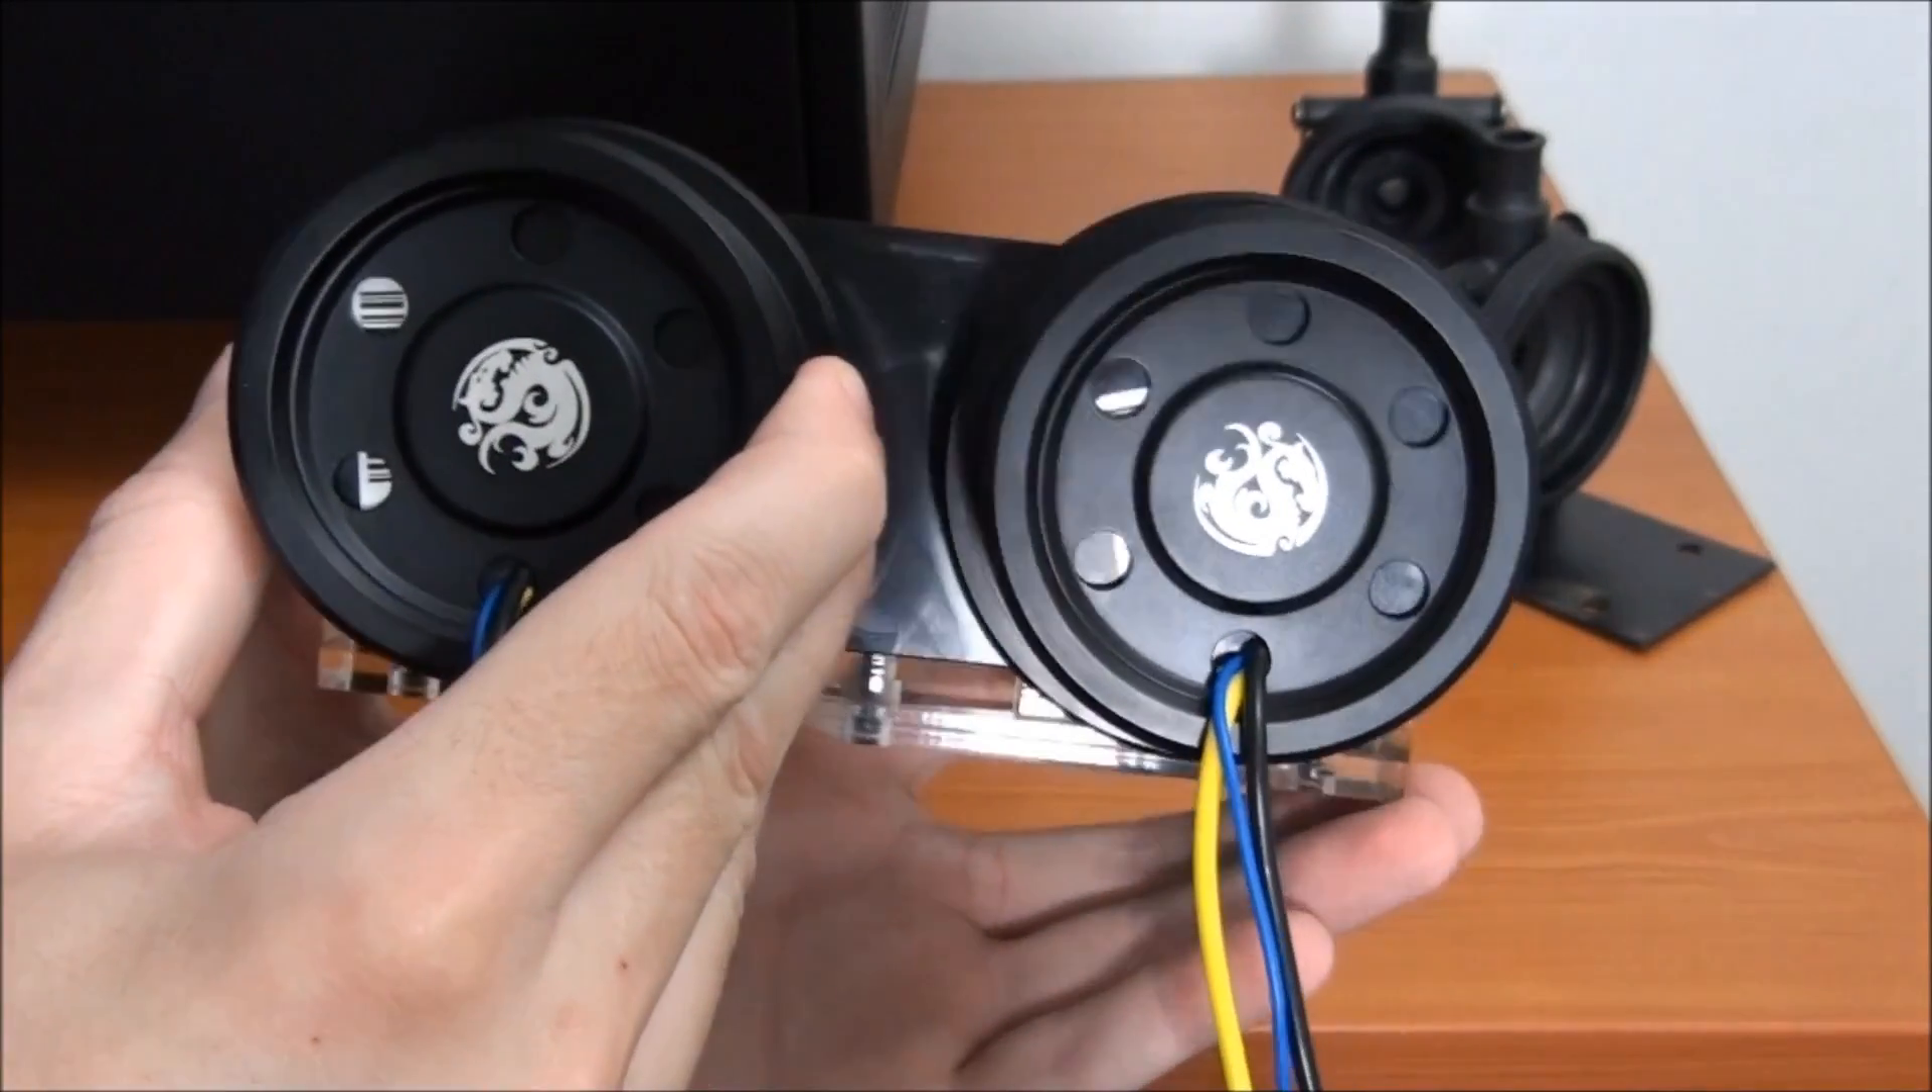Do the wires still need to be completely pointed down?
No.